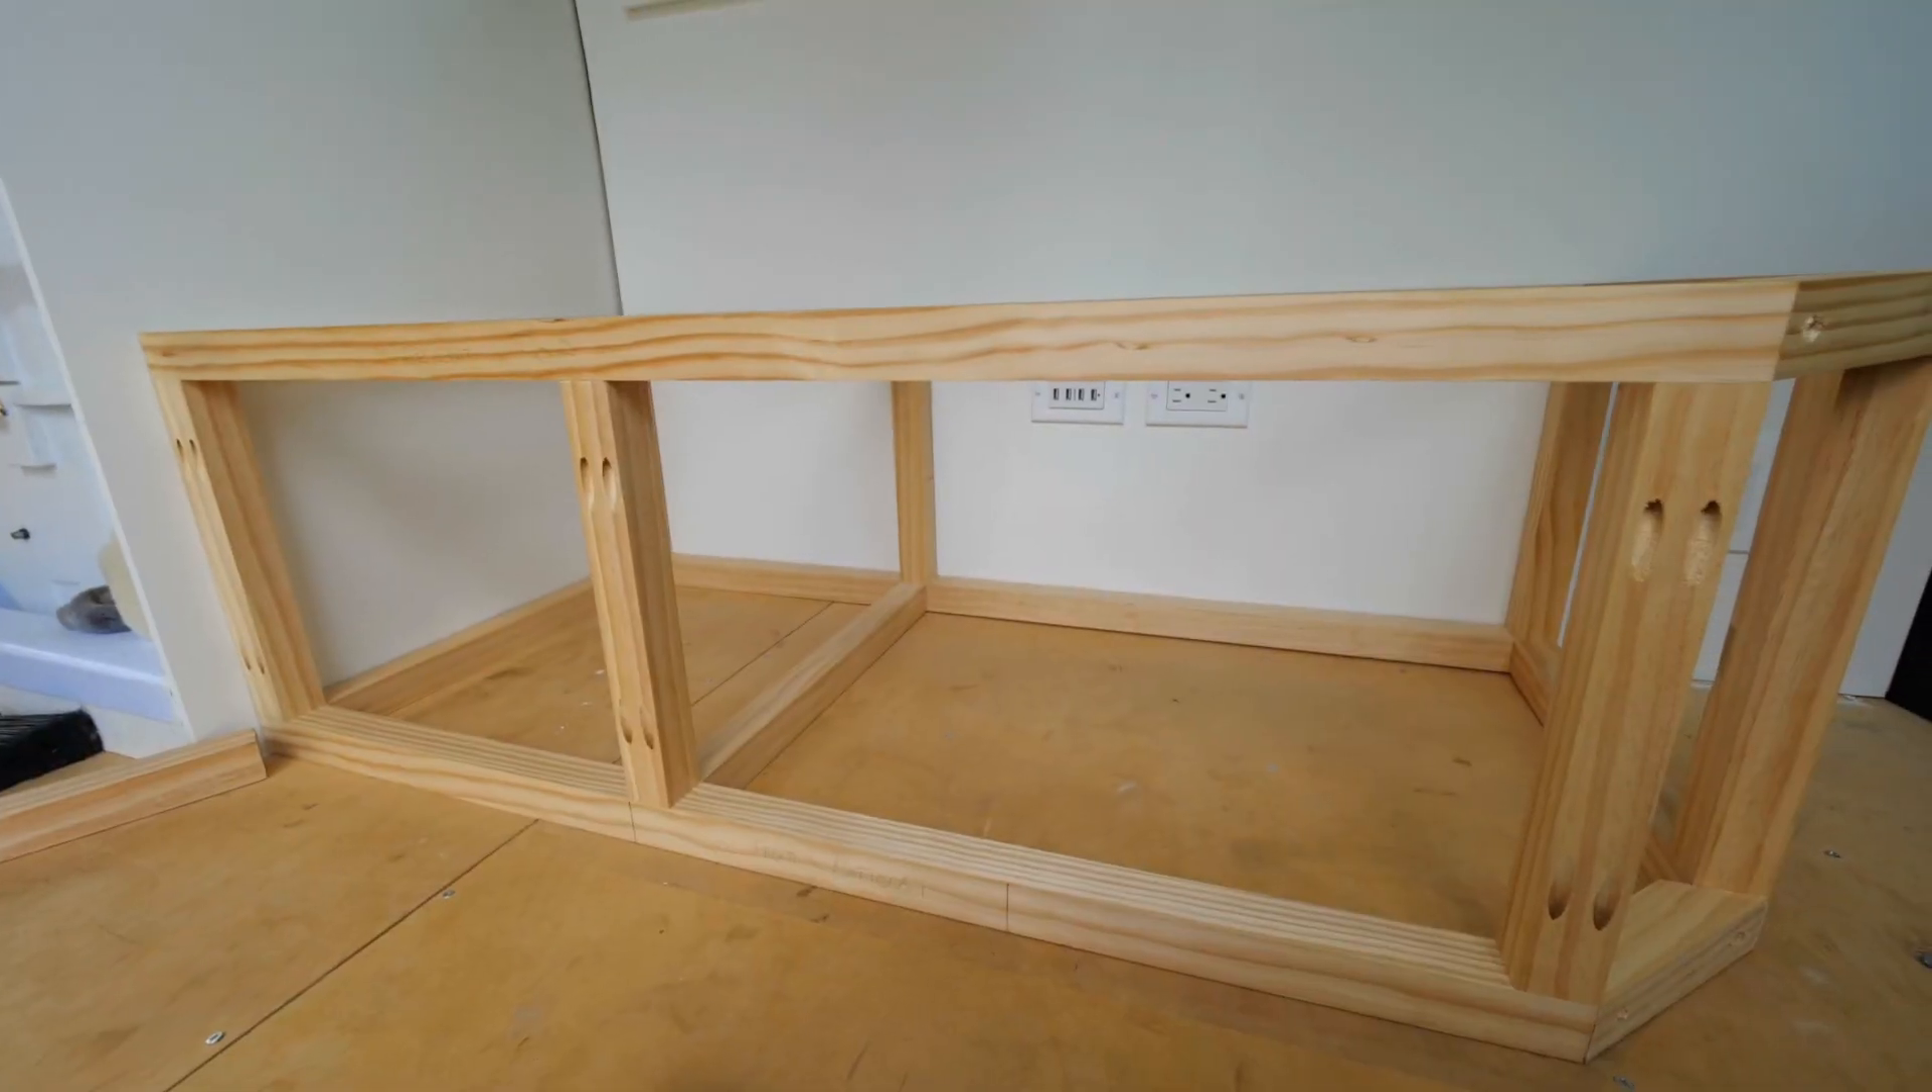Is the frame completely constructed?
Yes.